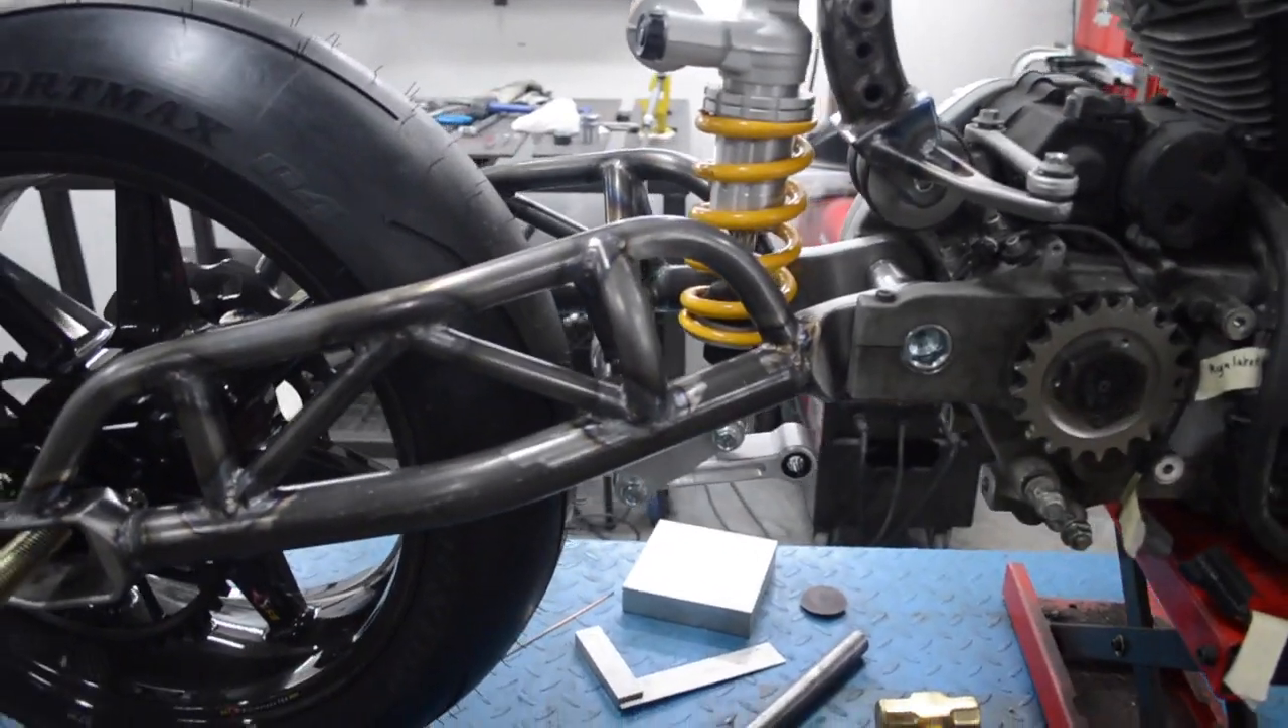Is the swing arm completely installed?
Yes.